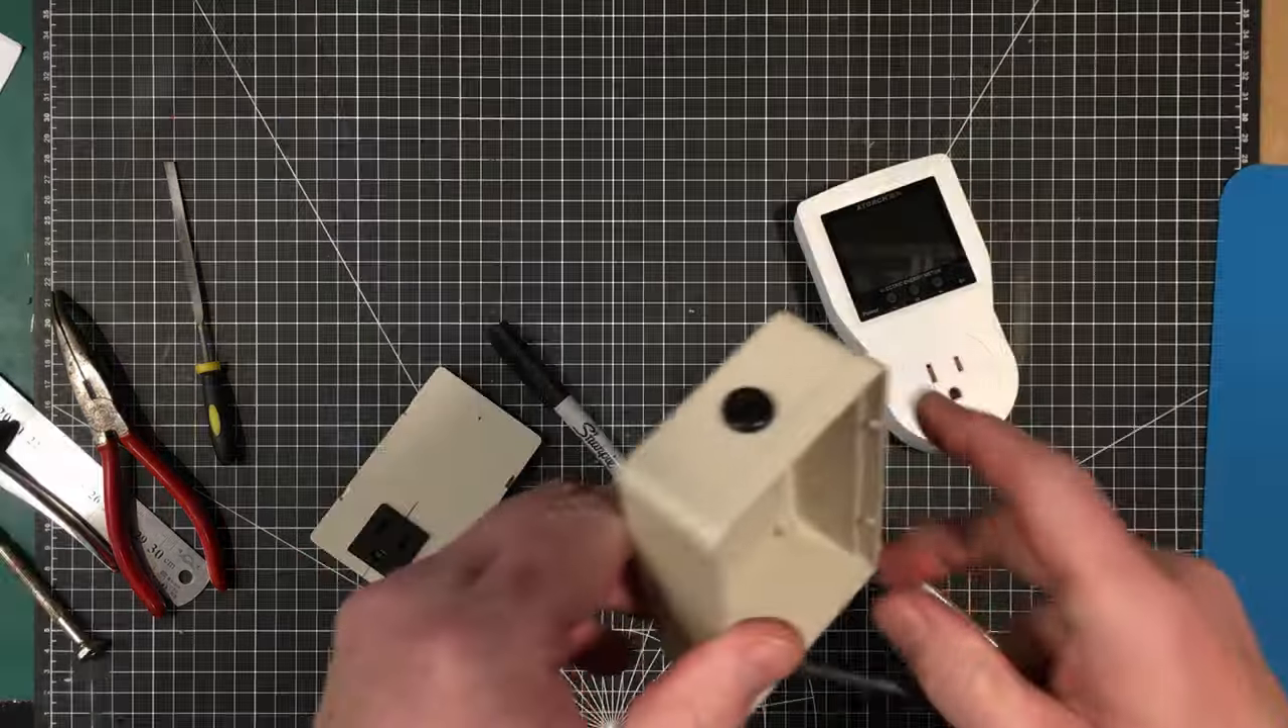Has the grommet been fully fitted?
Yes.